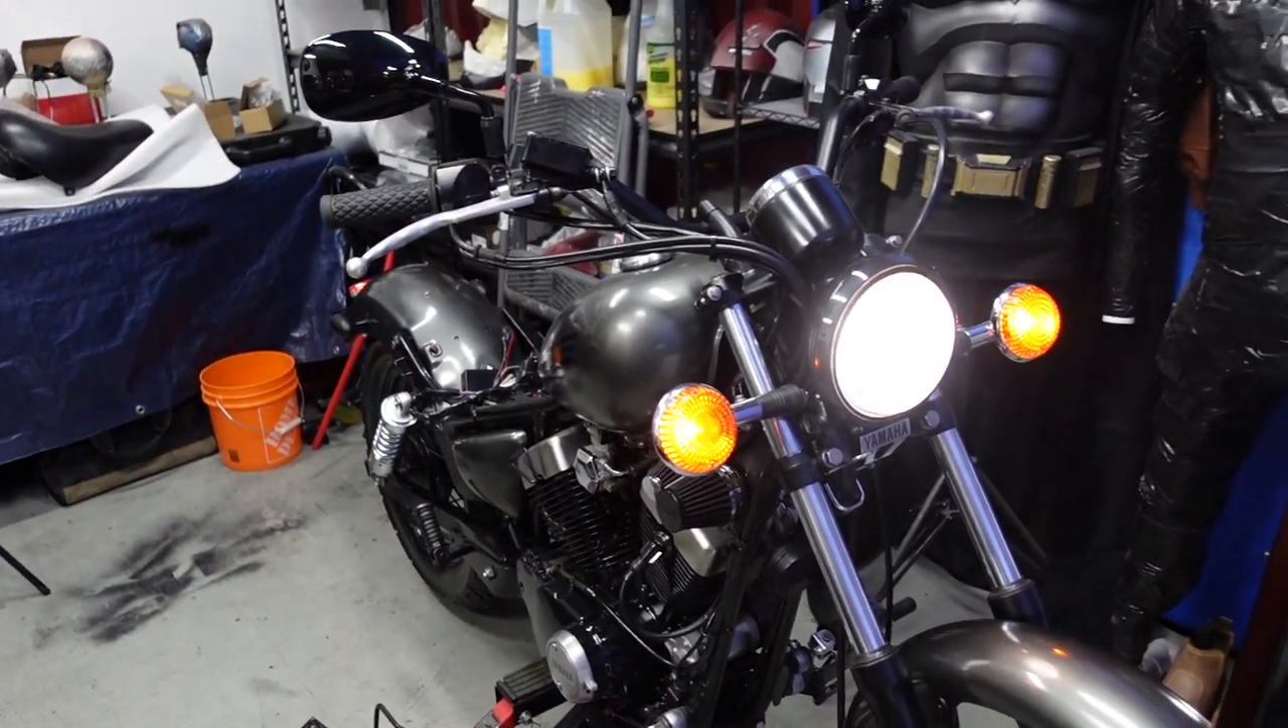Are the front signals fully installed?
Yes.